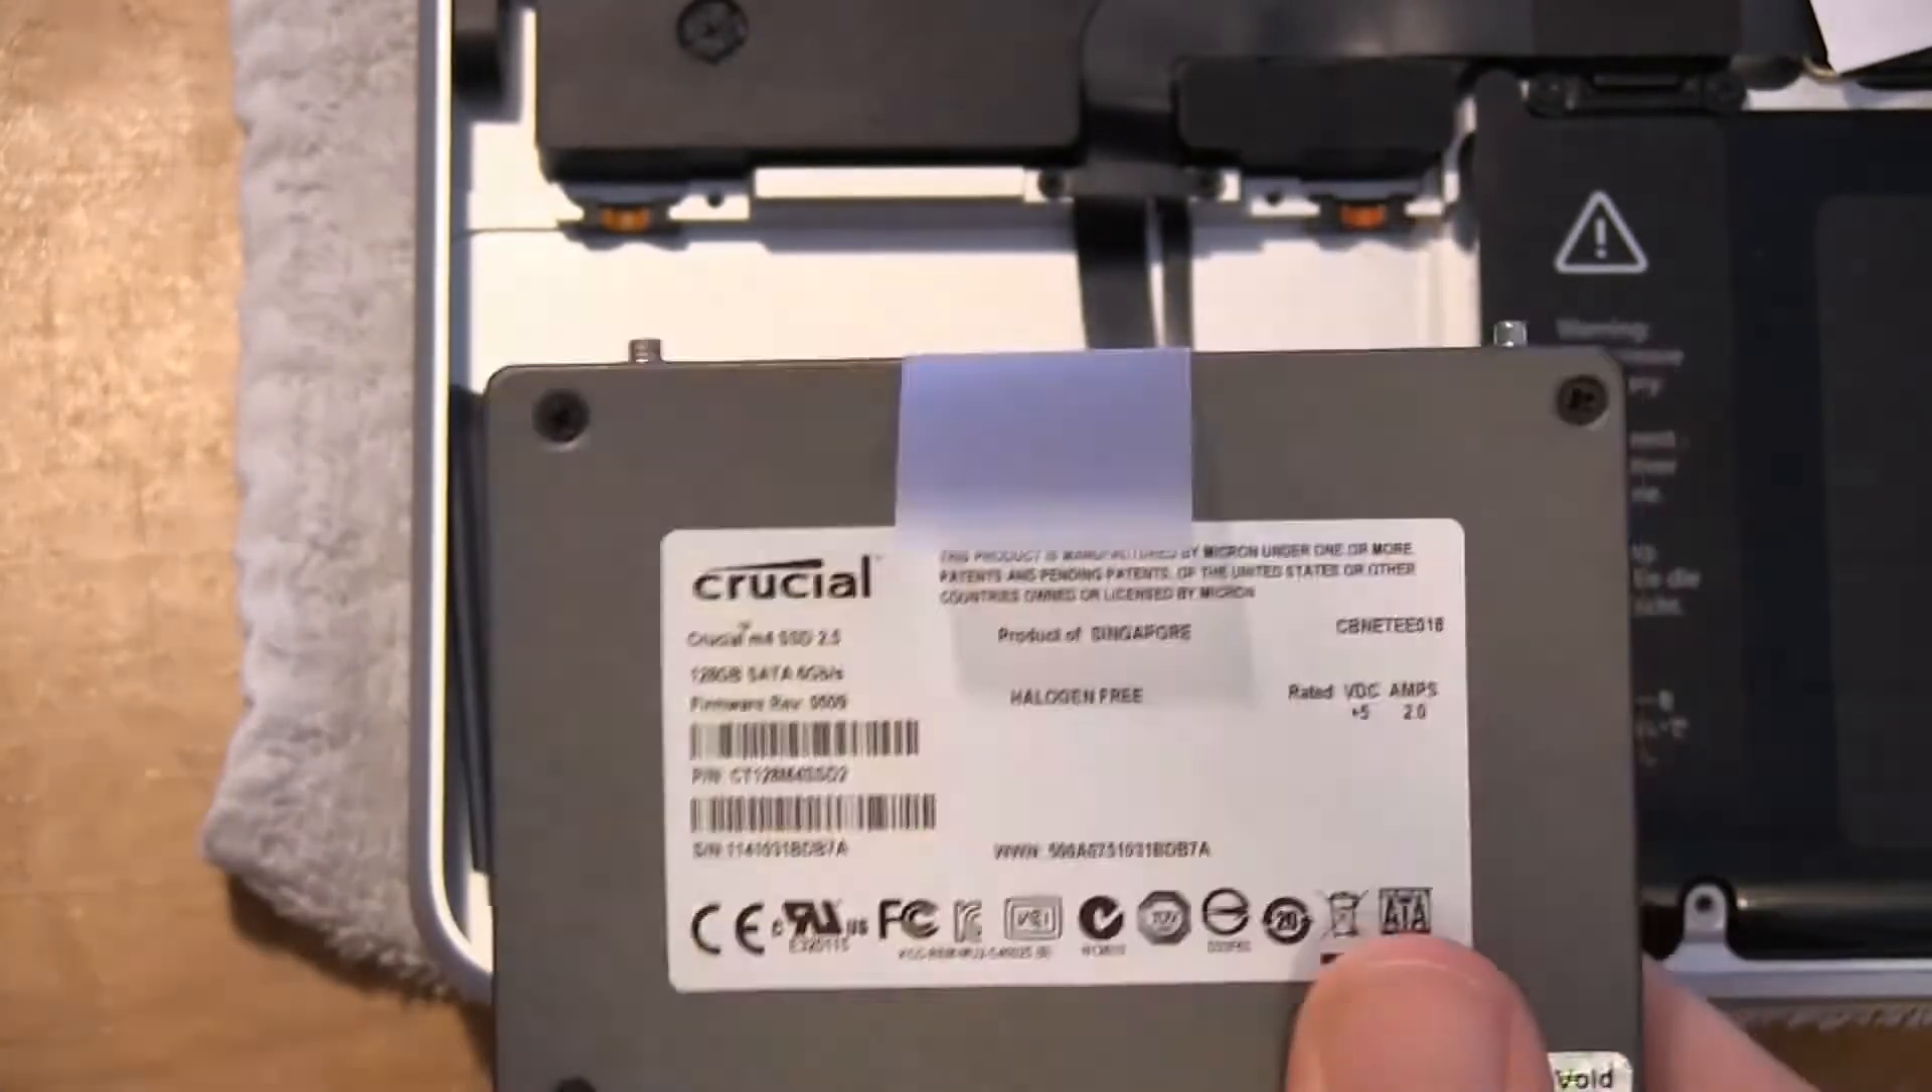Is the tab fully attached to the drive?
Yes.